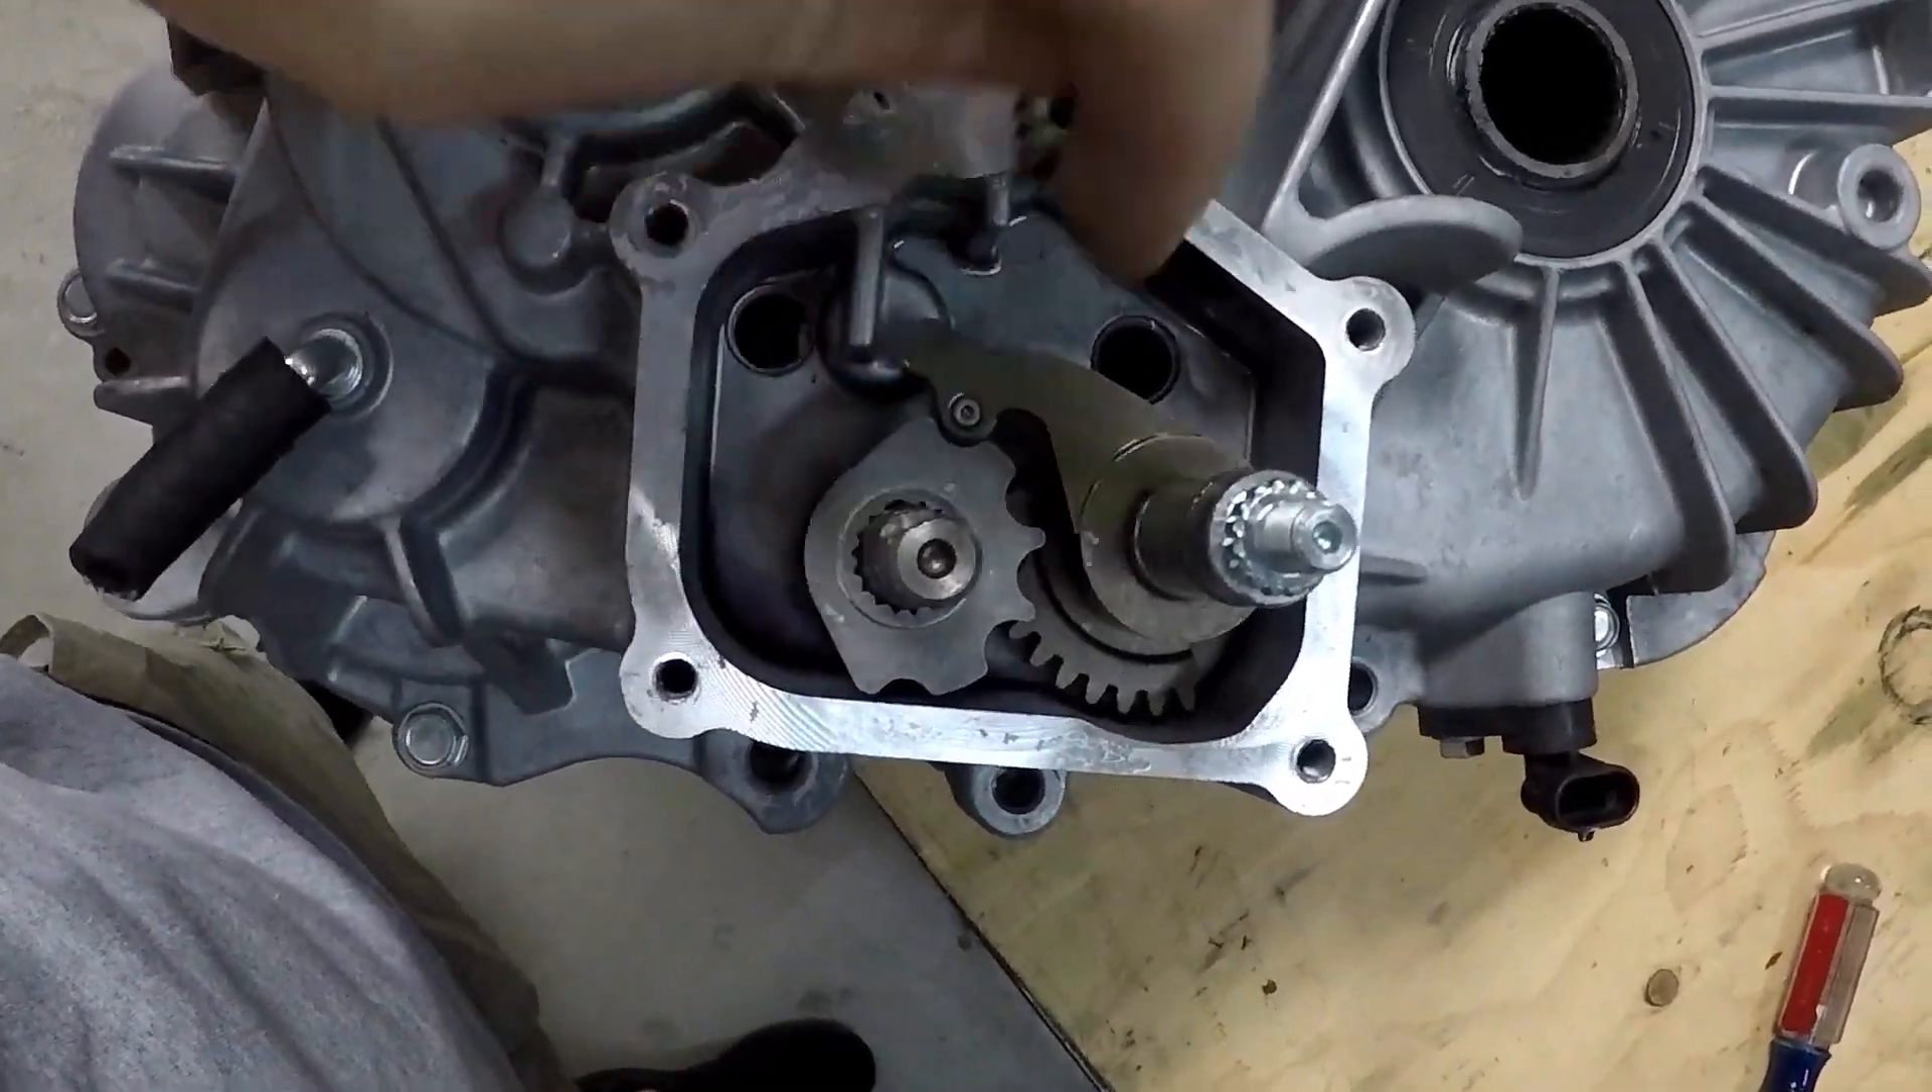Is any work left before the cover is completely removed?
No.